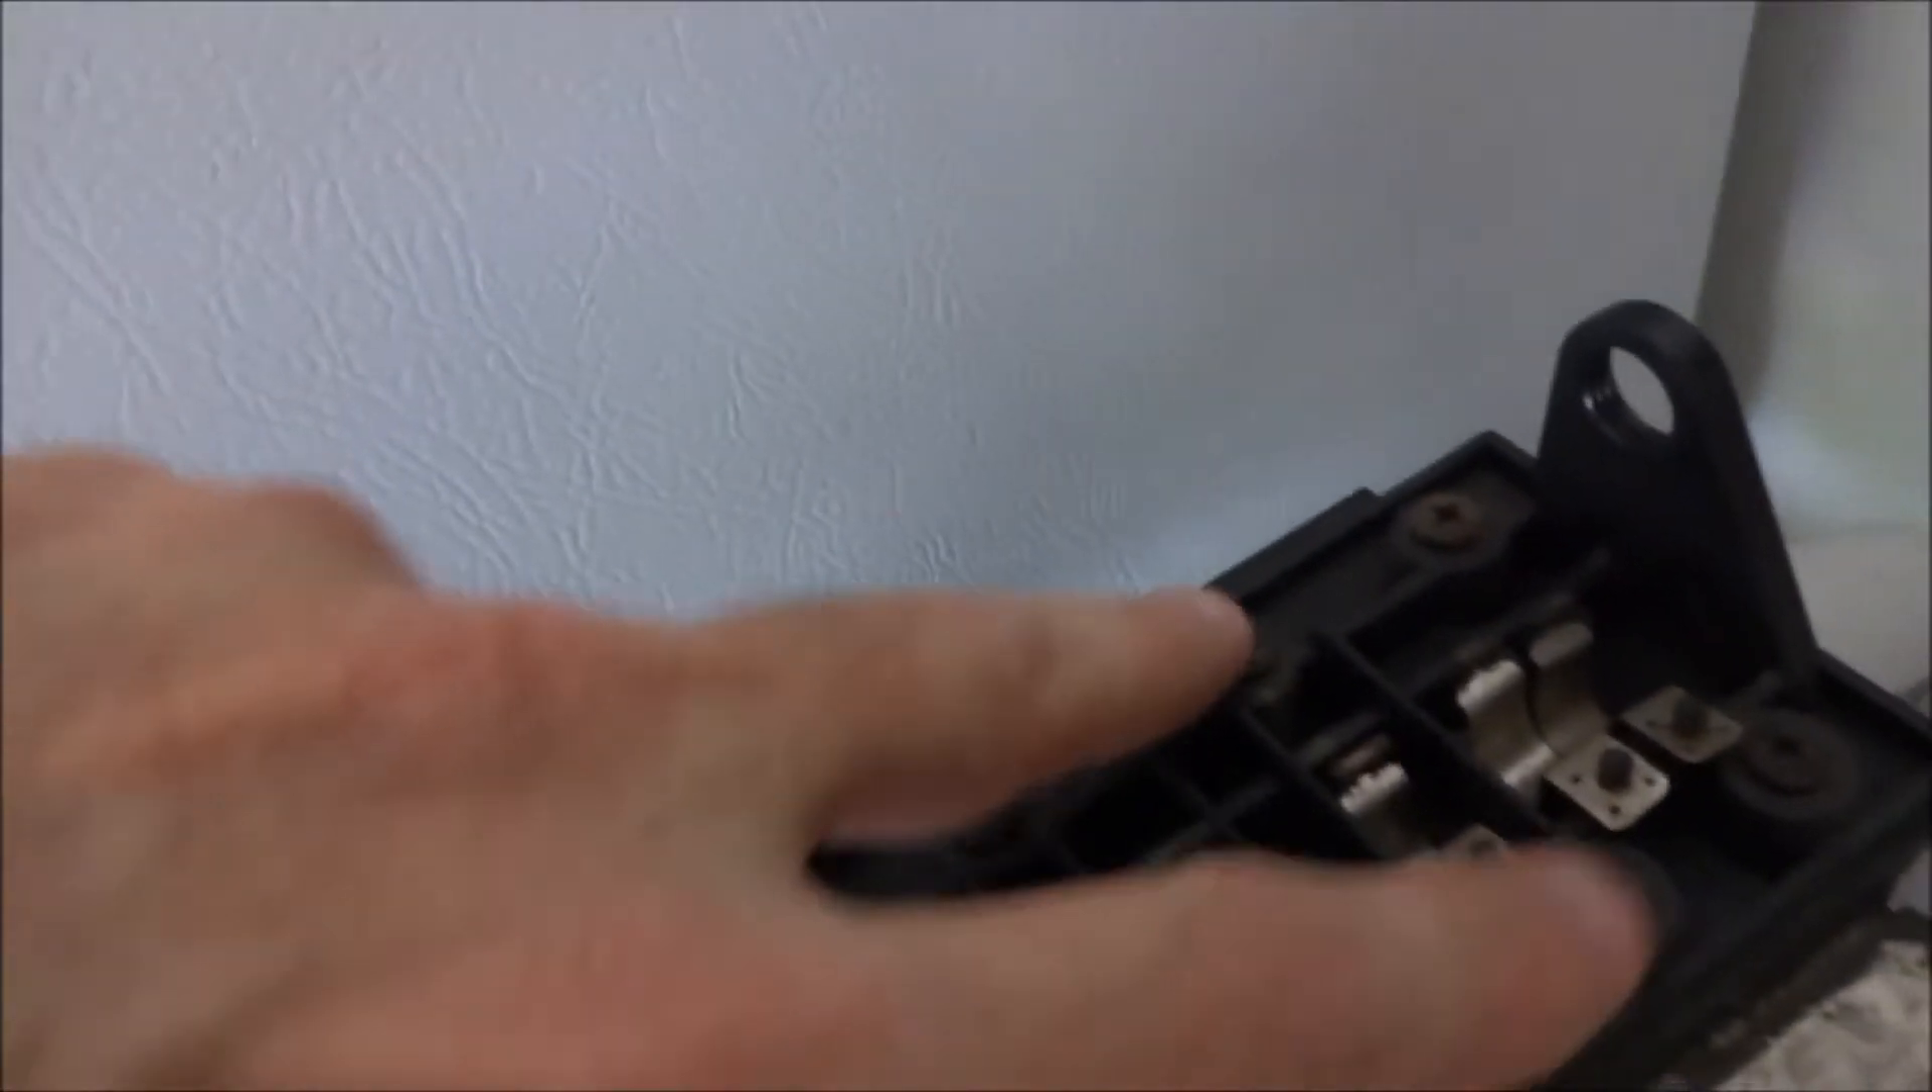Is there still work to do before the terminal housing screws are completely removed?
Yes.